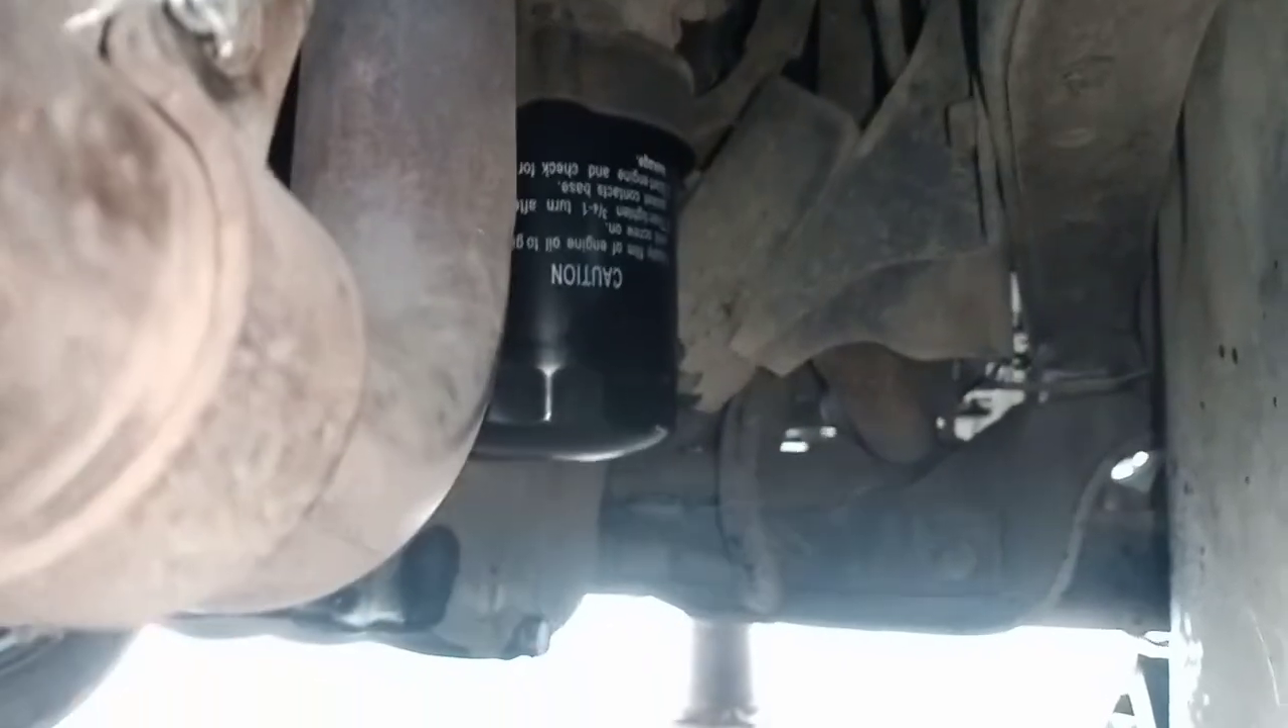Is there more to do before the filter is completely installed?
No.